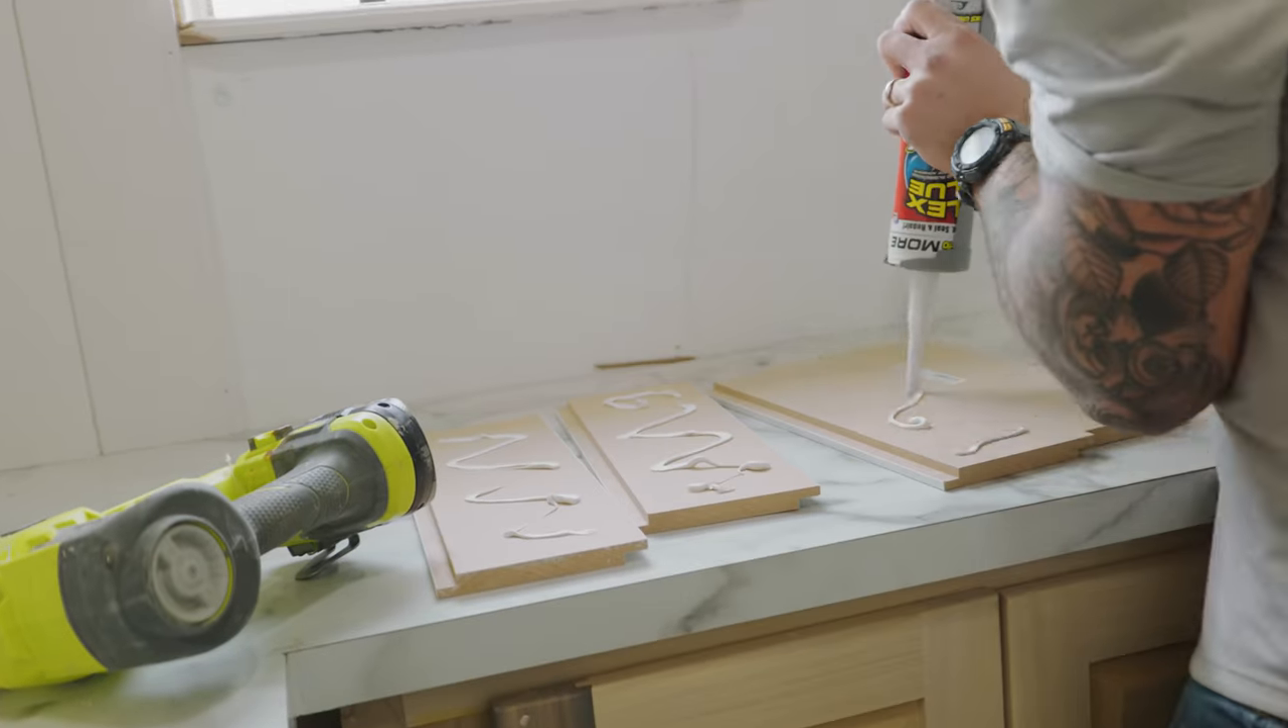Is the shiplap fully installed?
No.